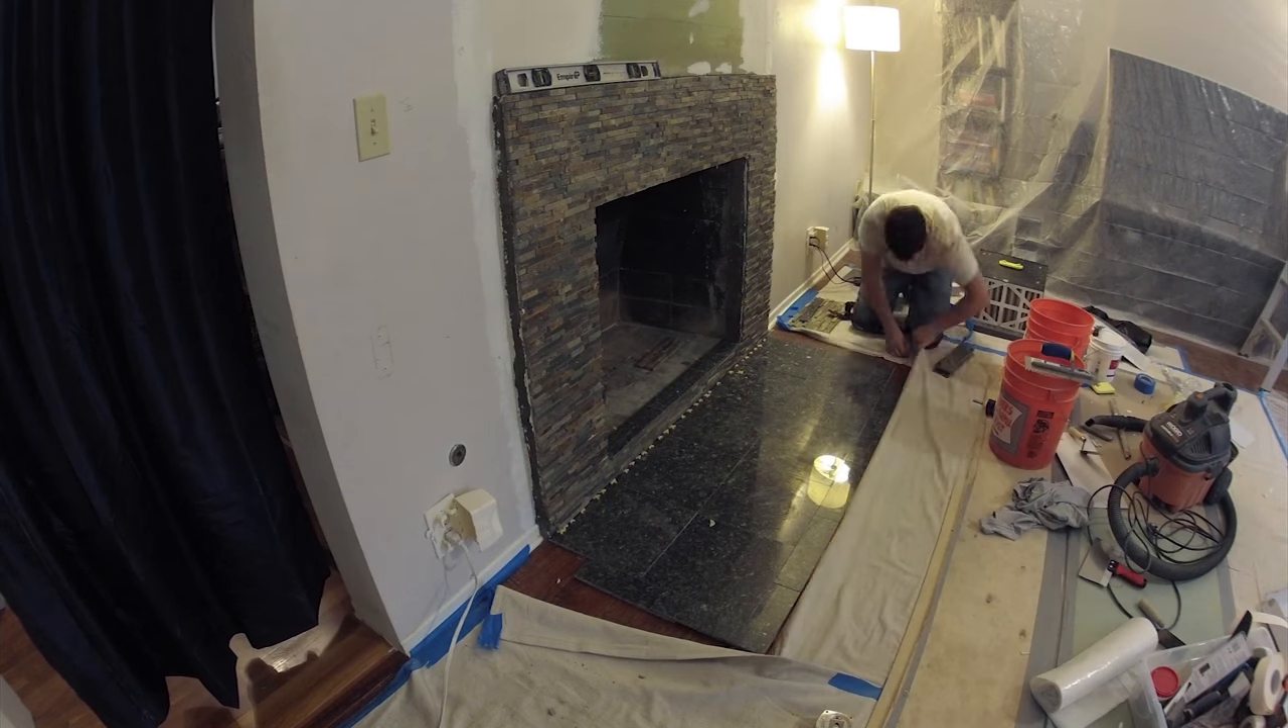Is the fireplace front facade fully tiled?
Yes.